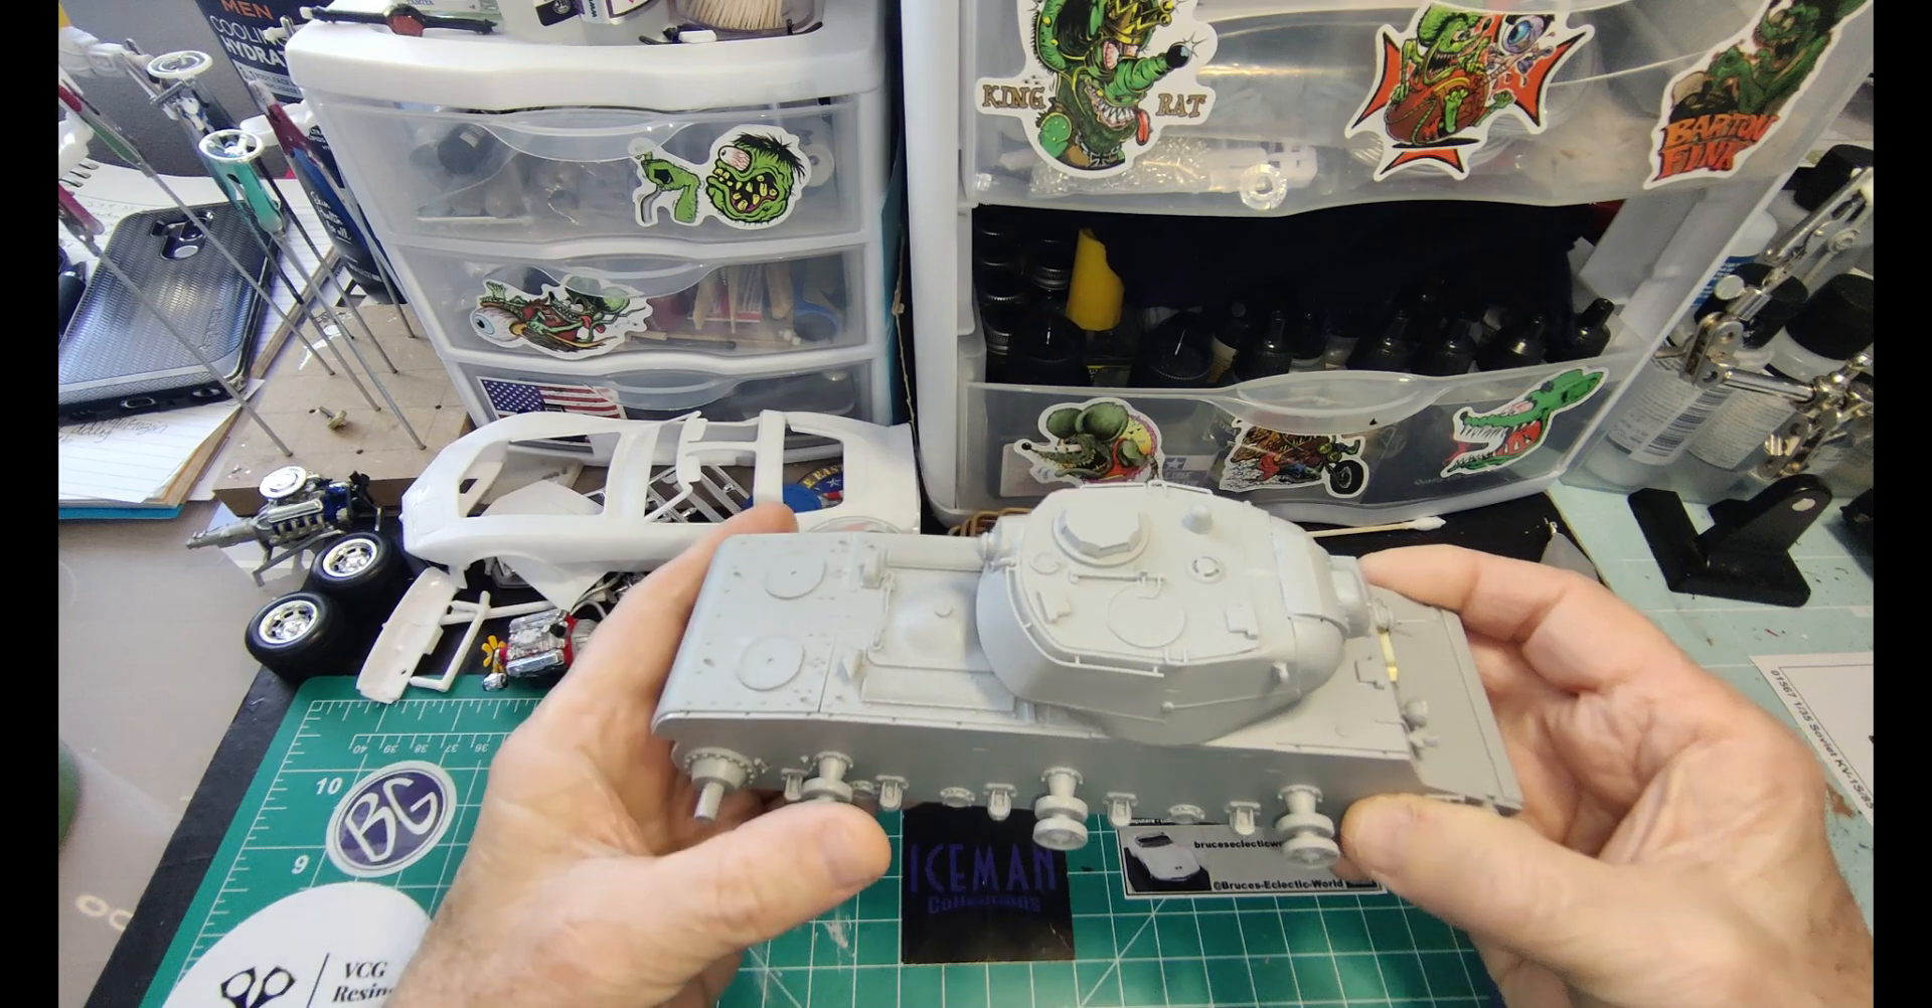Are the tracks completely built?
No.